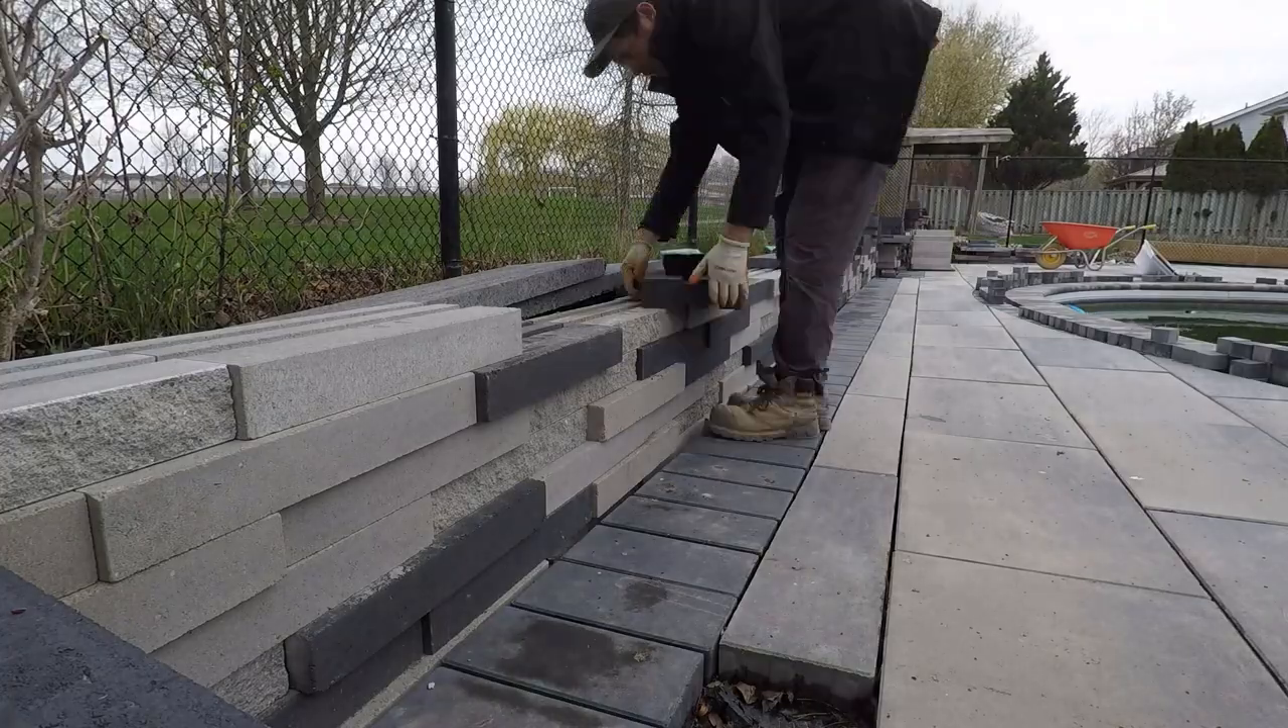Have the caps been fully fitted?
No.